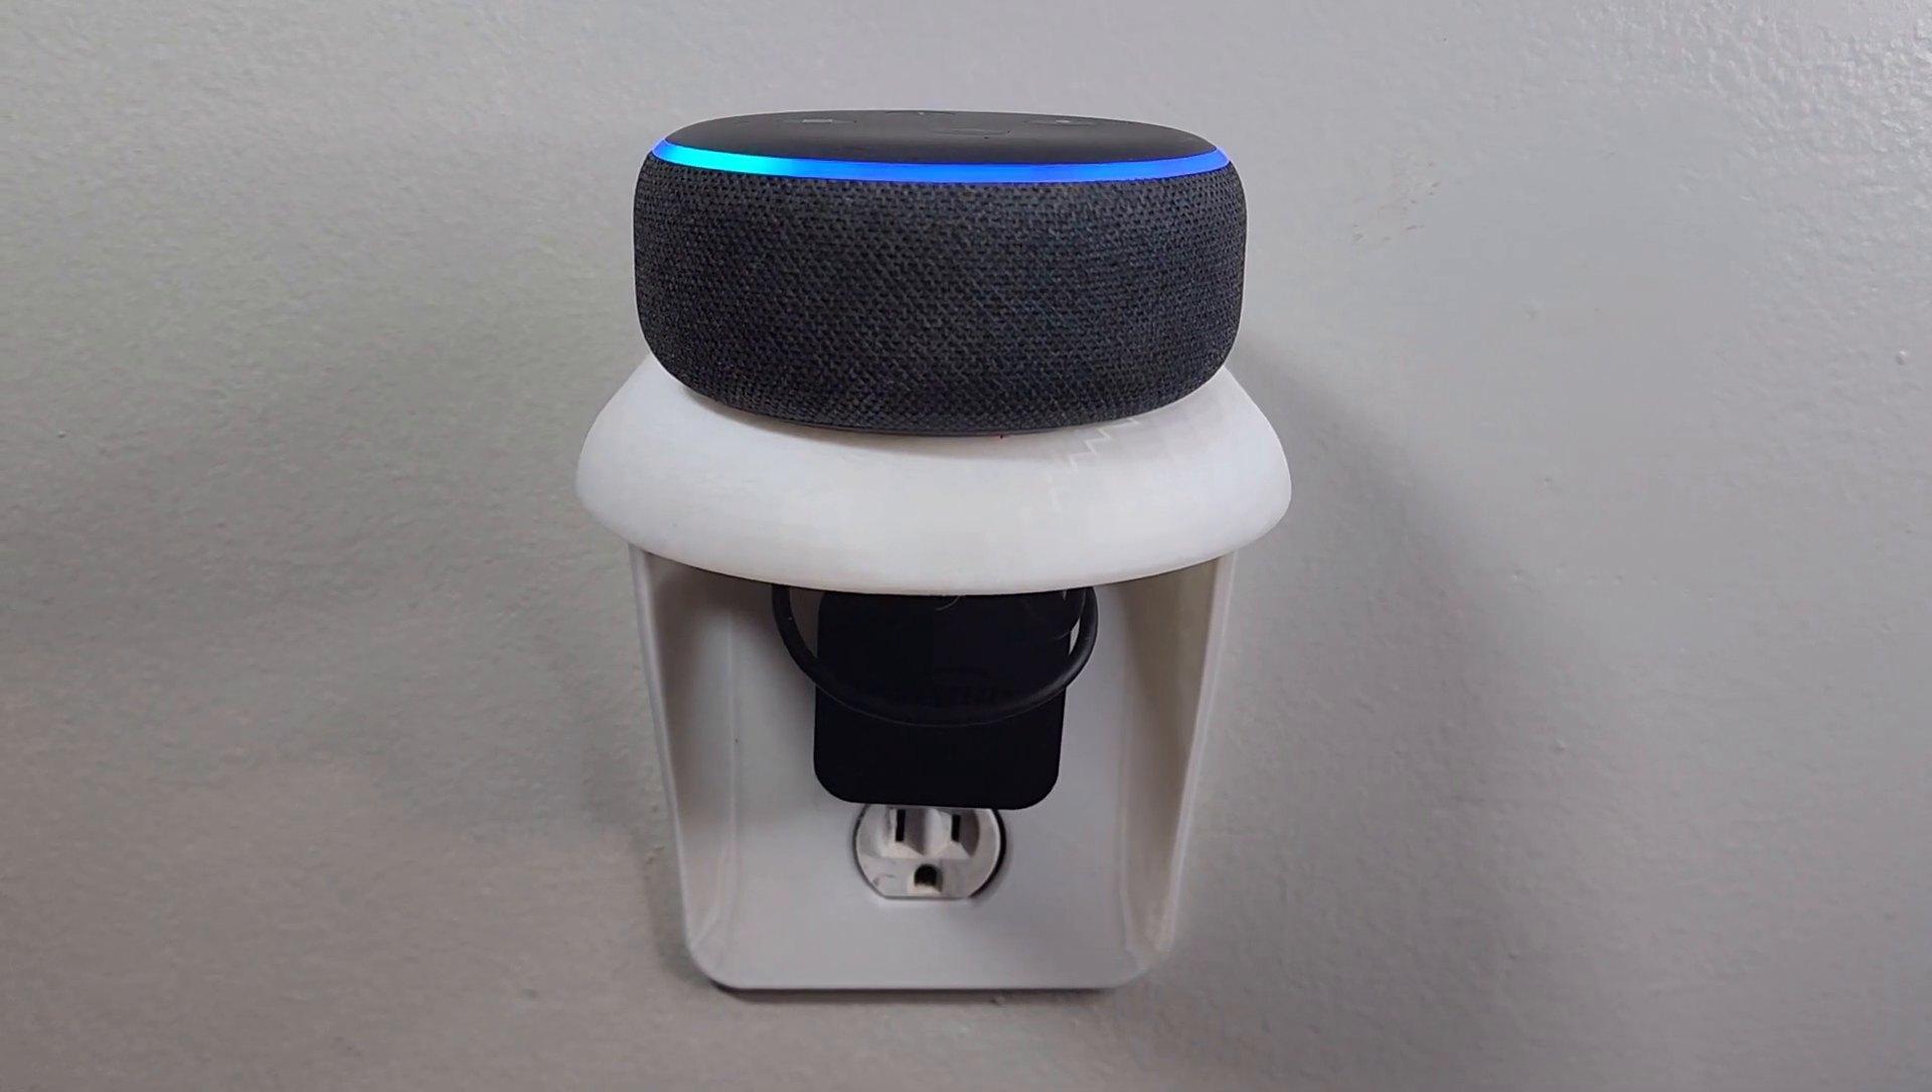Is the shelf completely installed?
Yes.